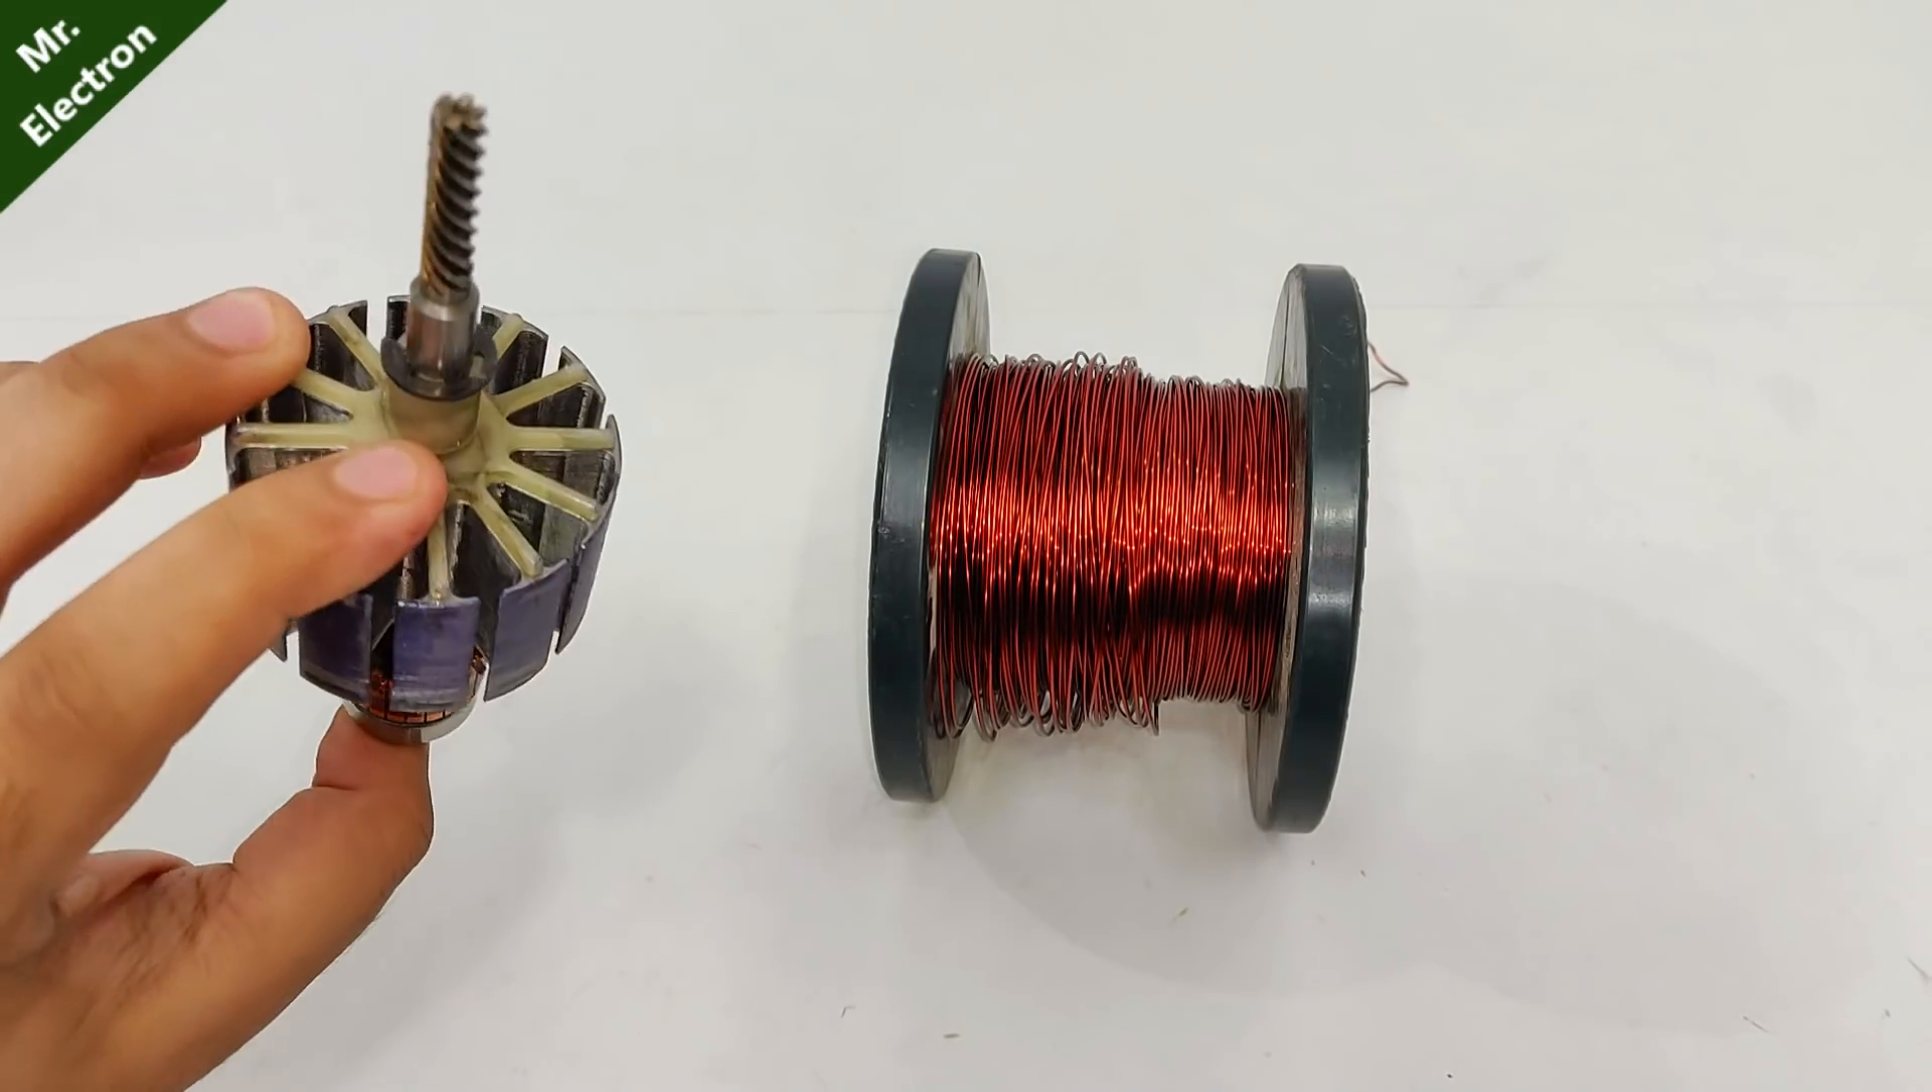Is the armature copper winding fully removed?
Yes.